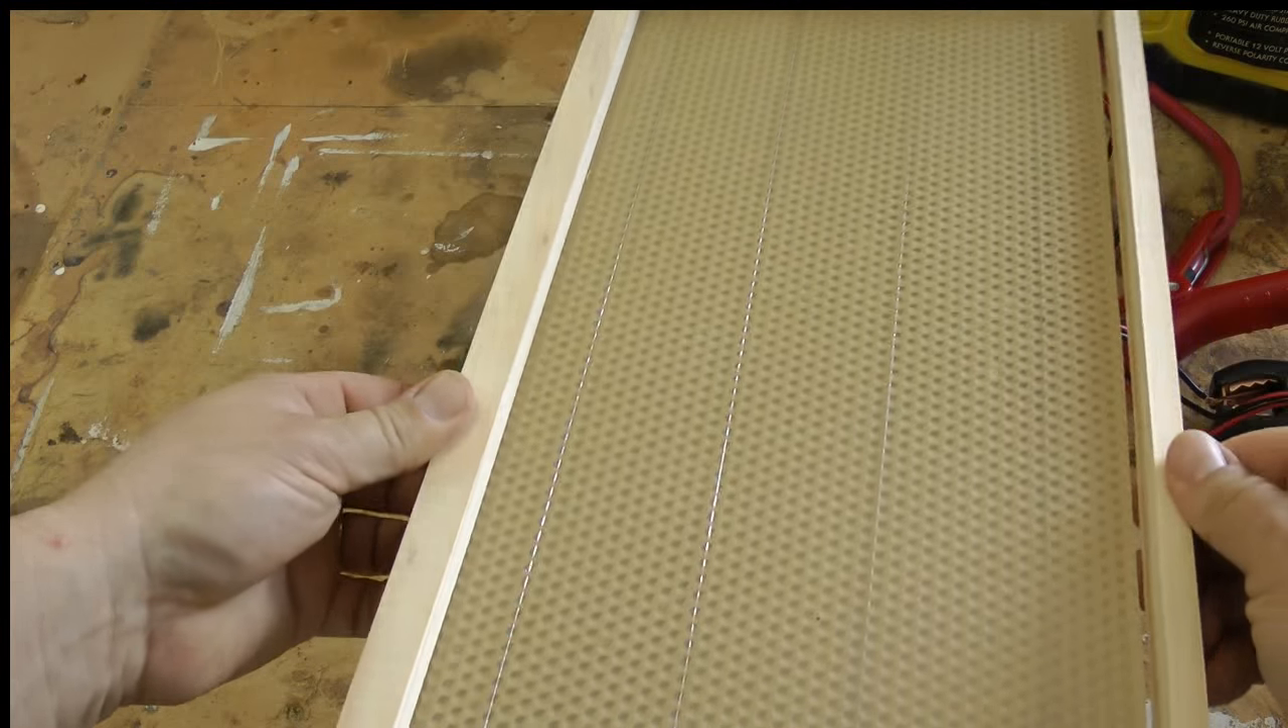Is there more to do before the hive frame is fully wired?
No.